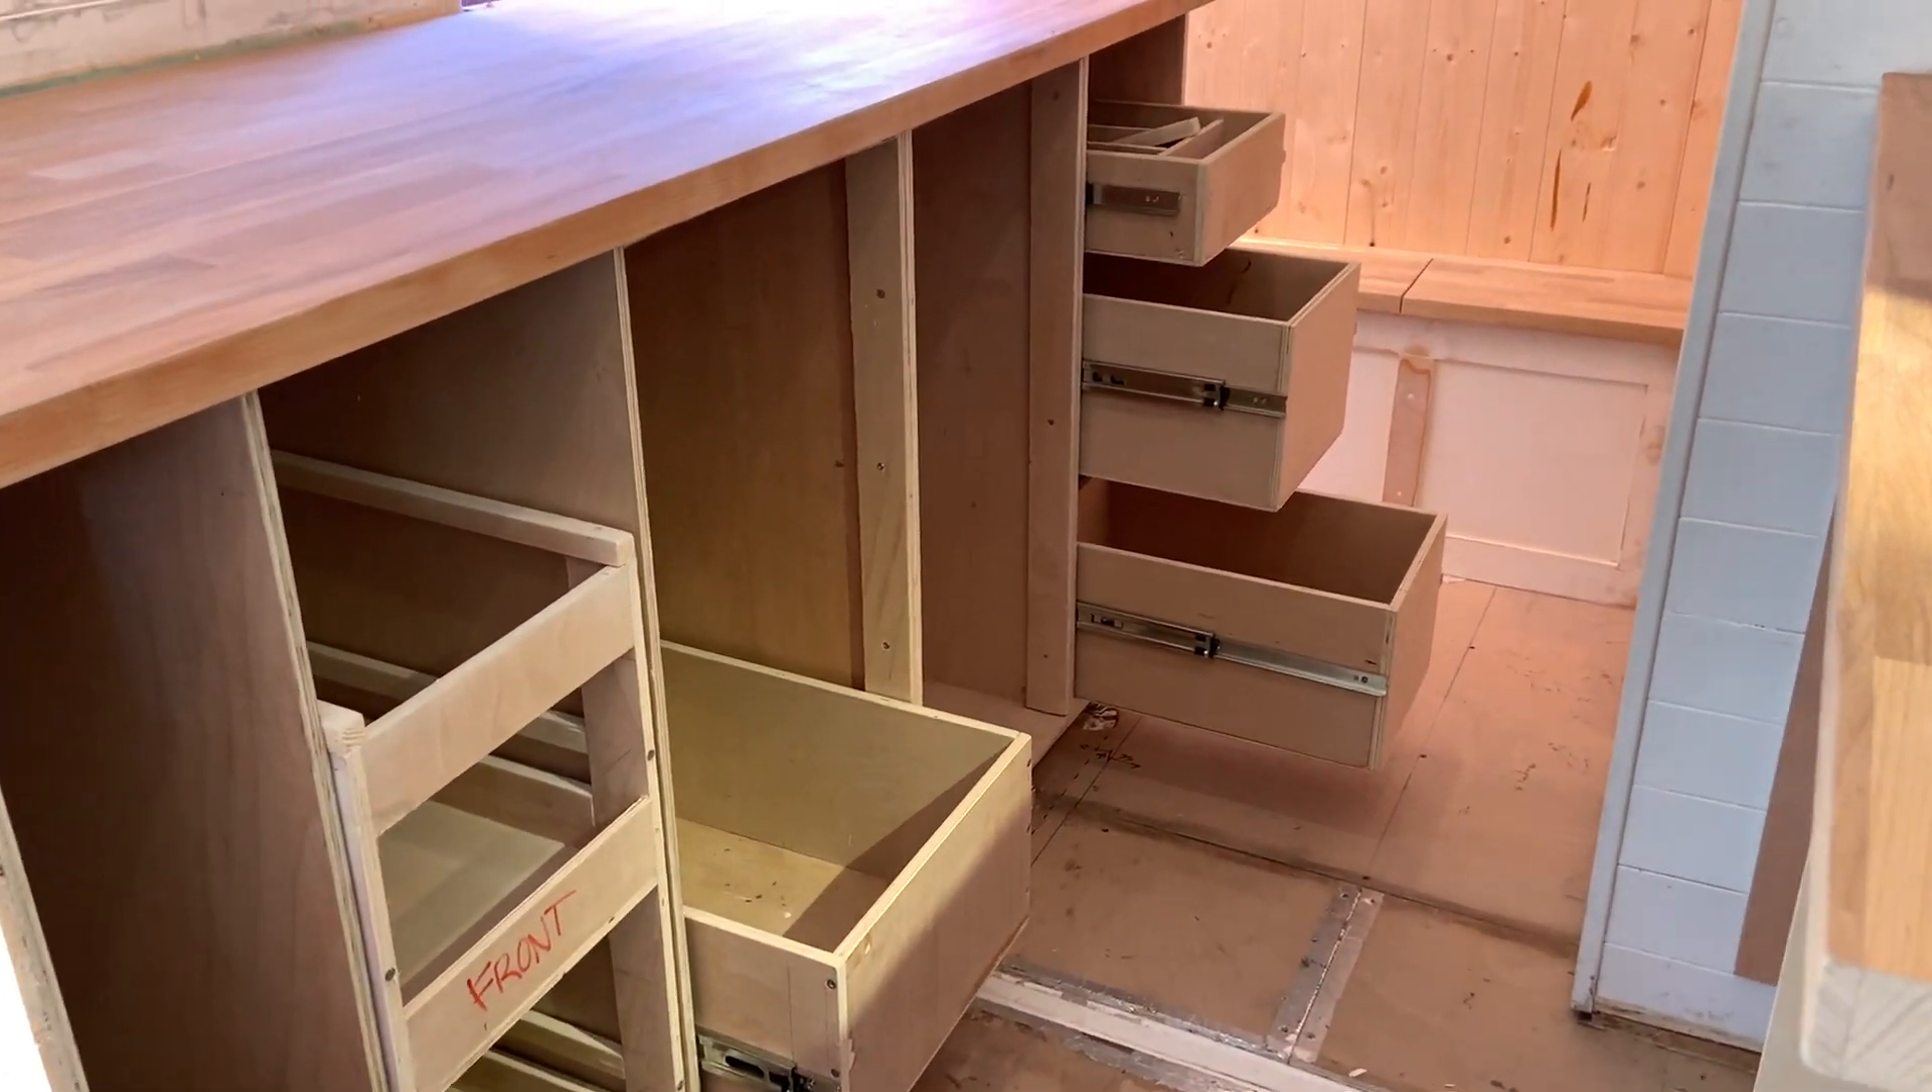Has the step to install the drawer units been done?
Yes.